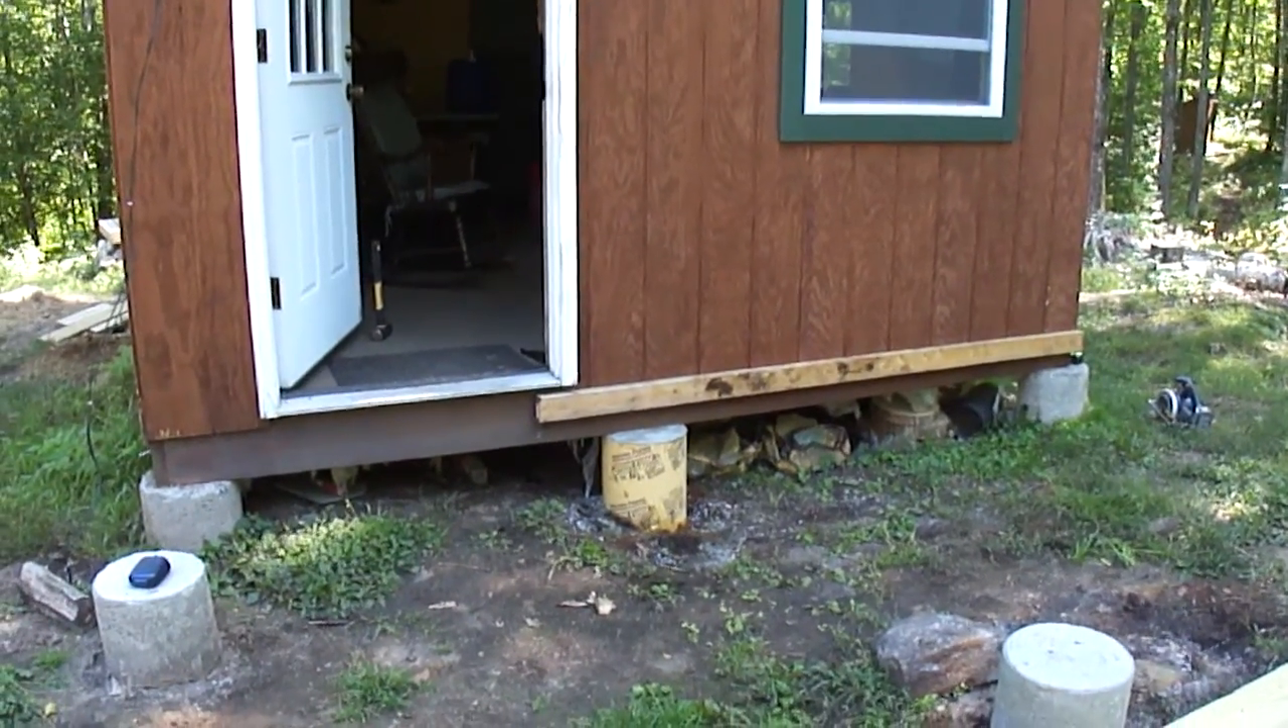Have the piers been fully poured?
Yes.